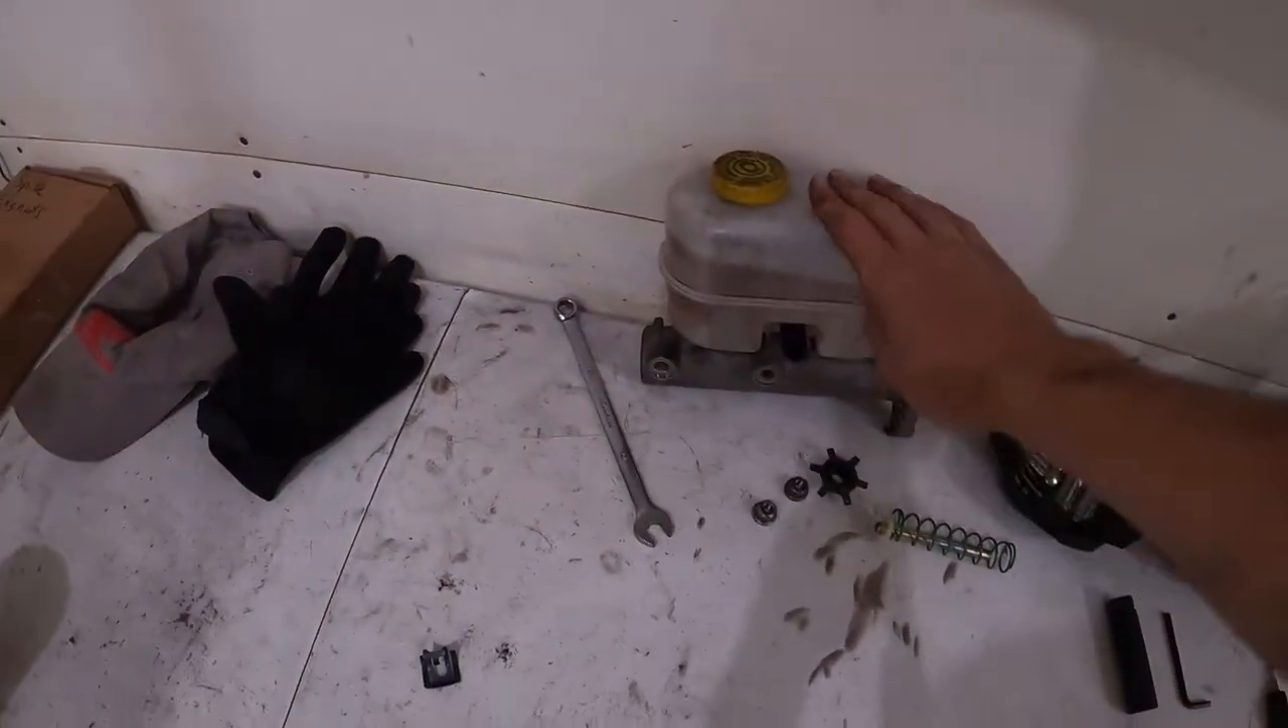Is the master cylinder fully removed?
Yes.